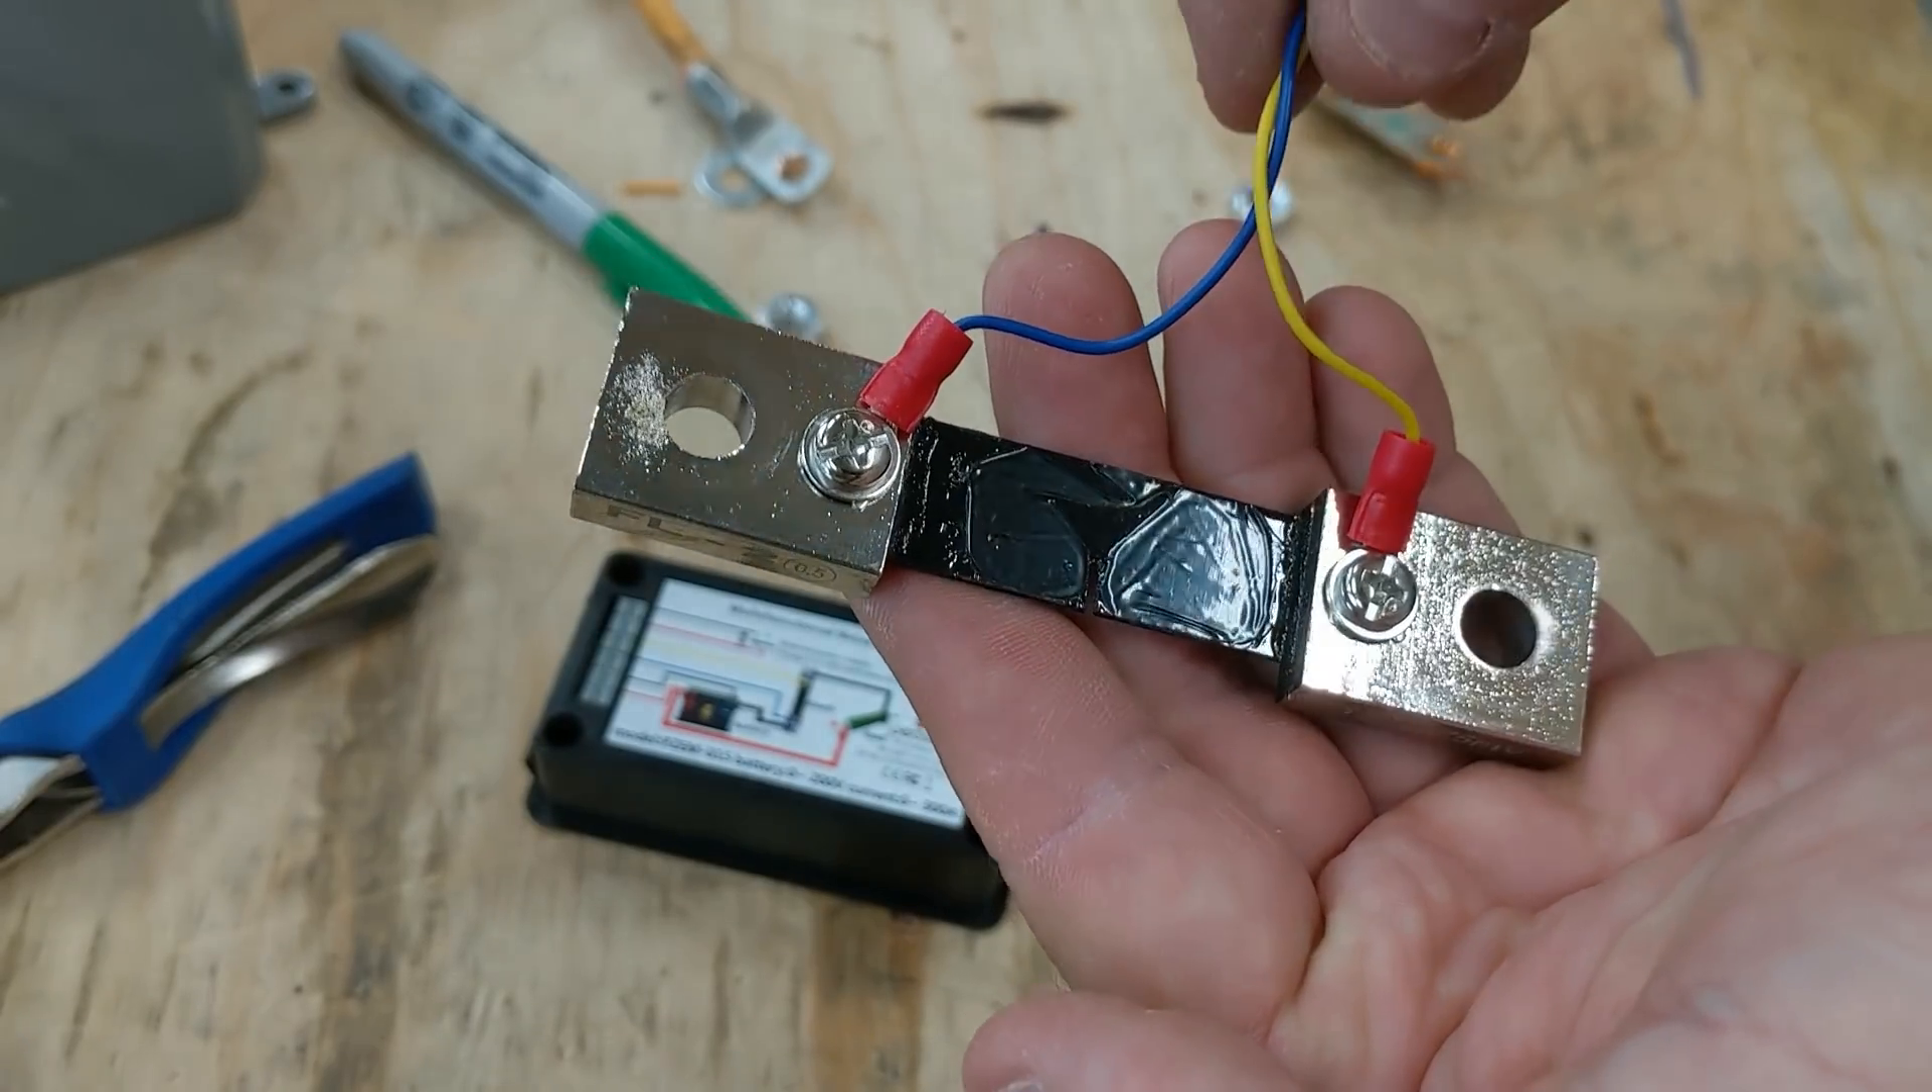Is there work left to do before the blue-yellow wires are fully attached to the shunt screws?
No.